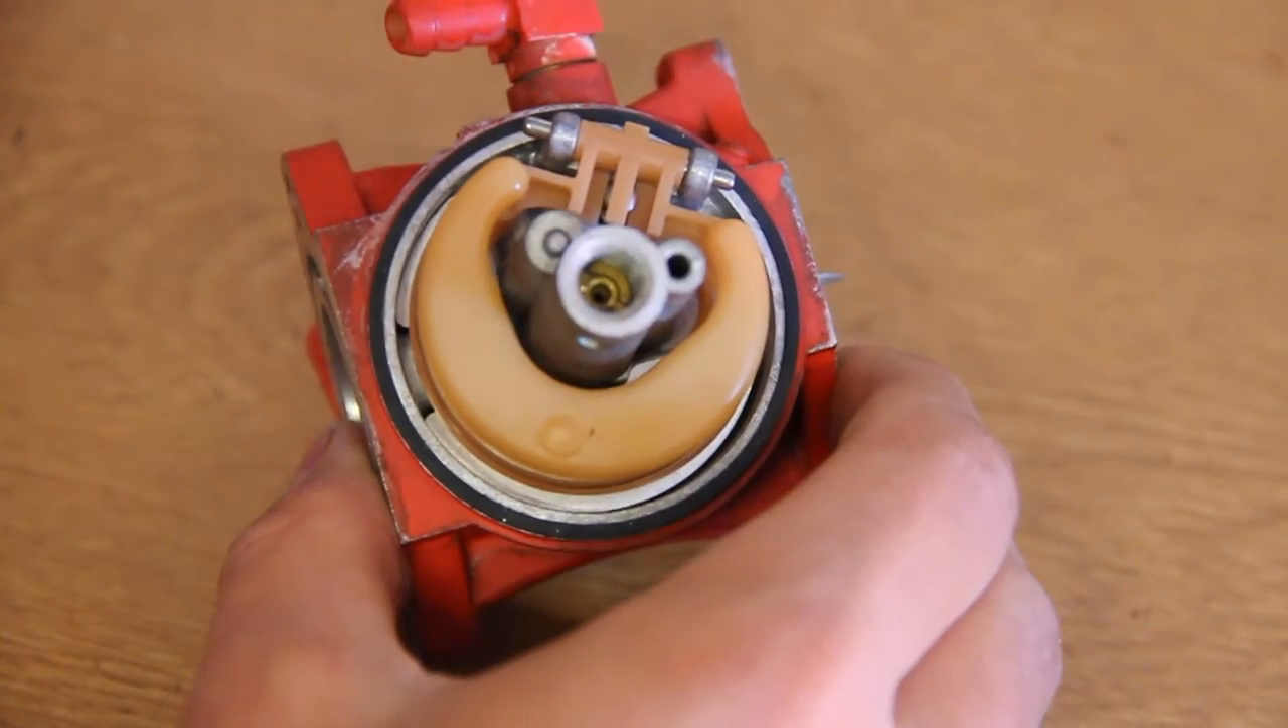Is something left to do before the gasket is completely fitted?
No.